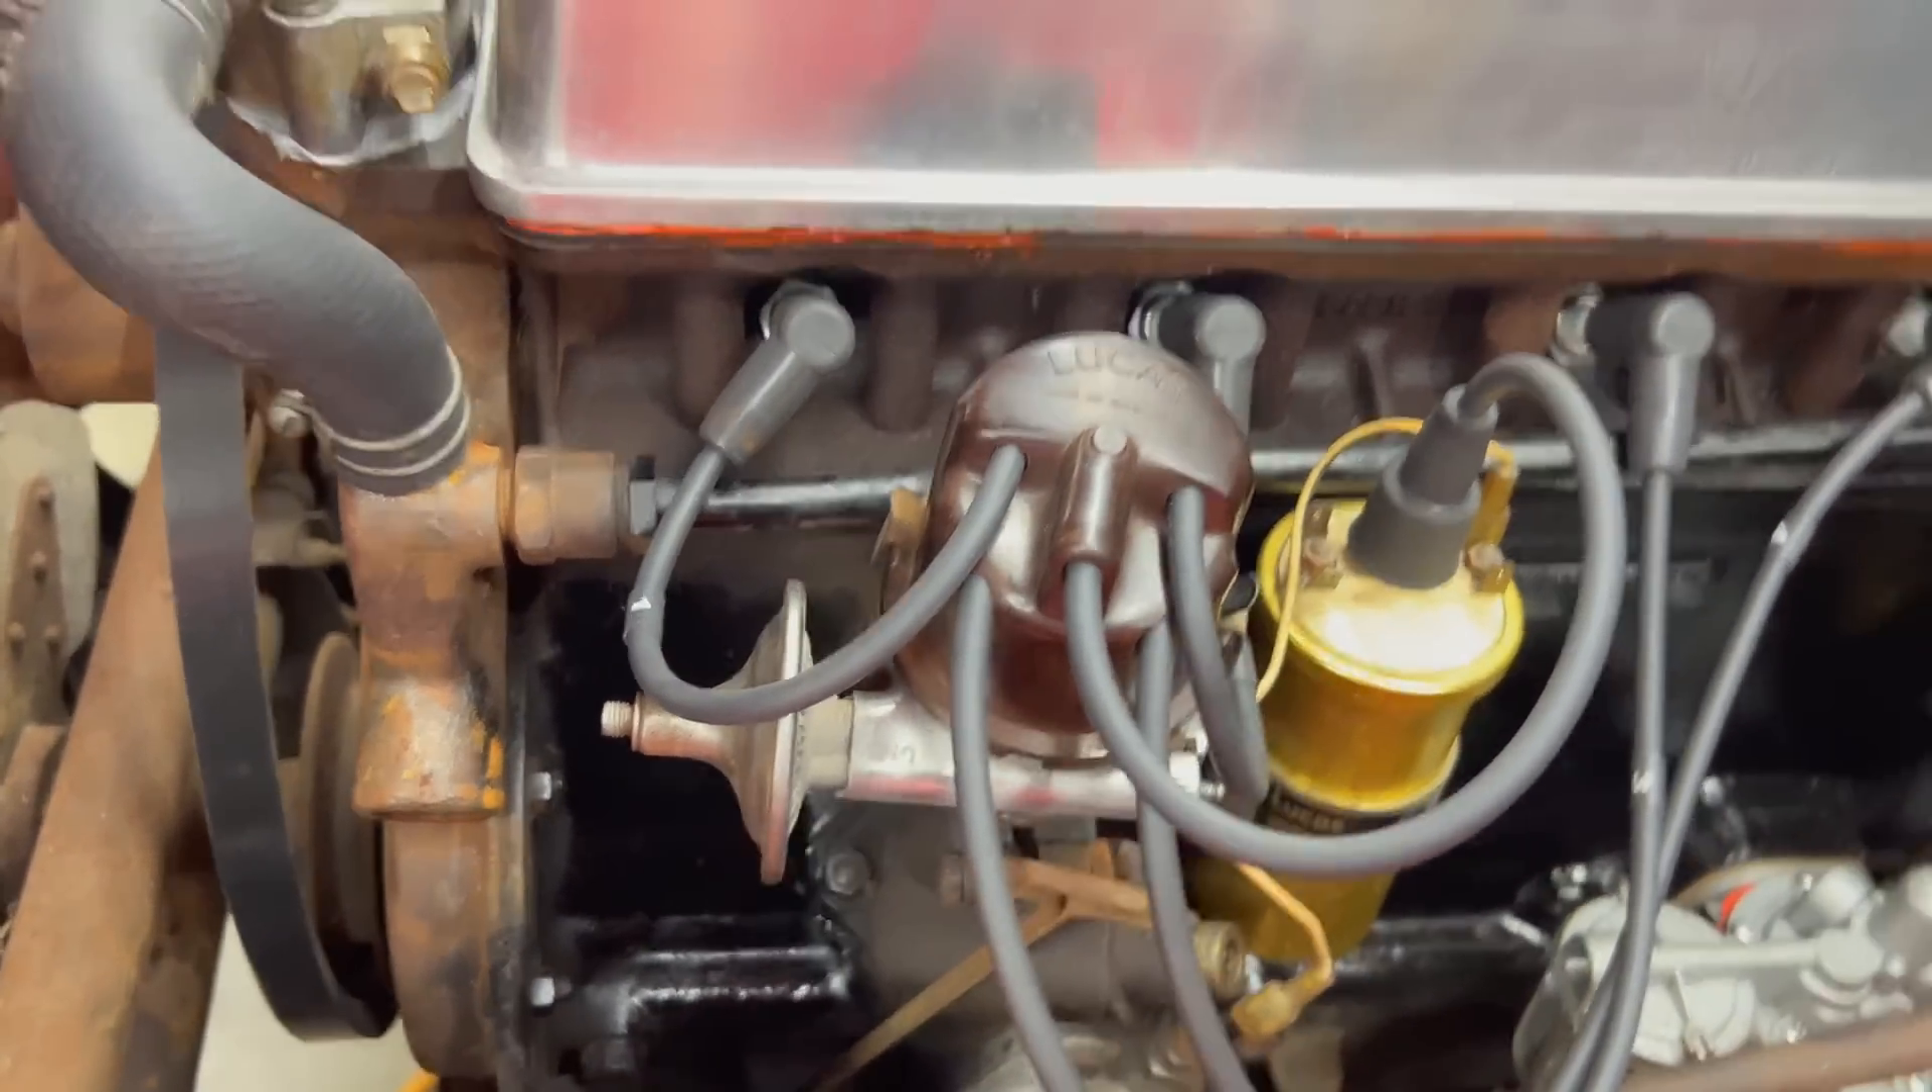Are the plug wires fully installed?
Yes.